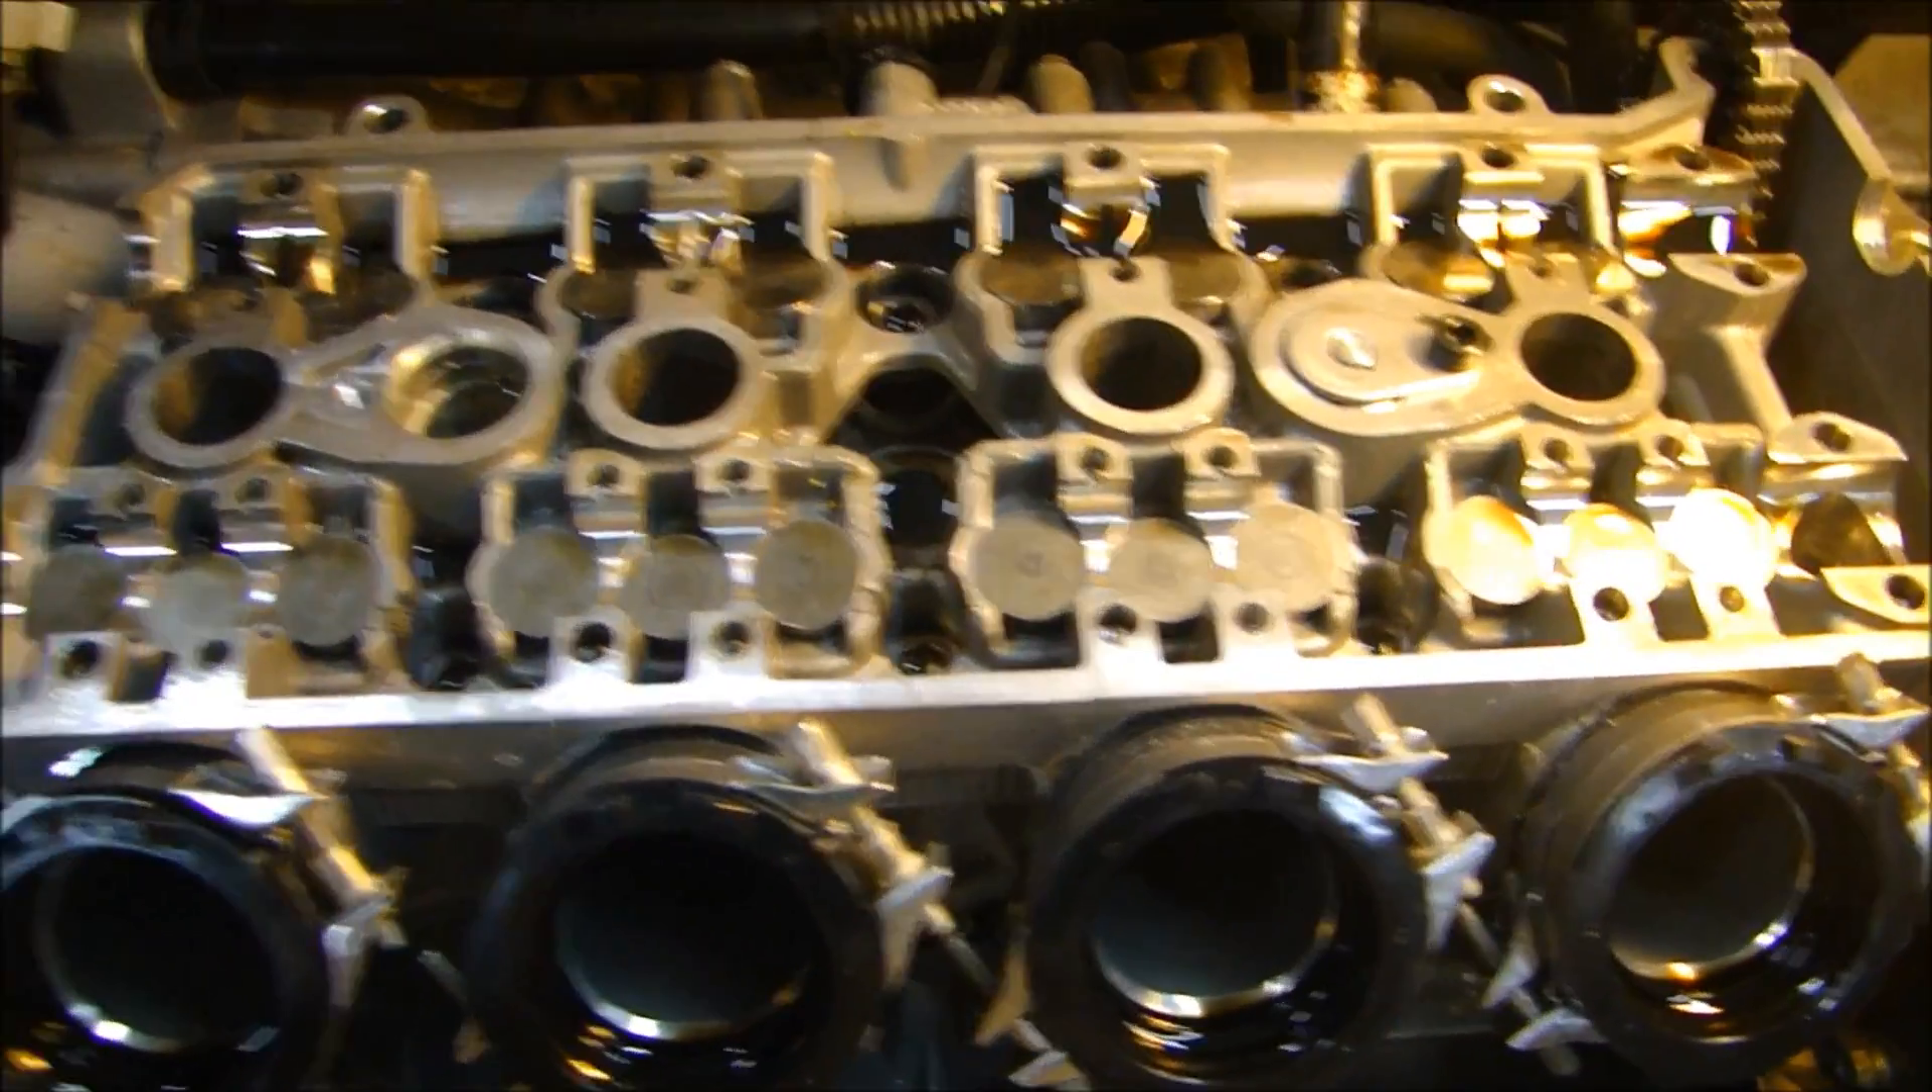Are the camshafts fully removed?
Yes.